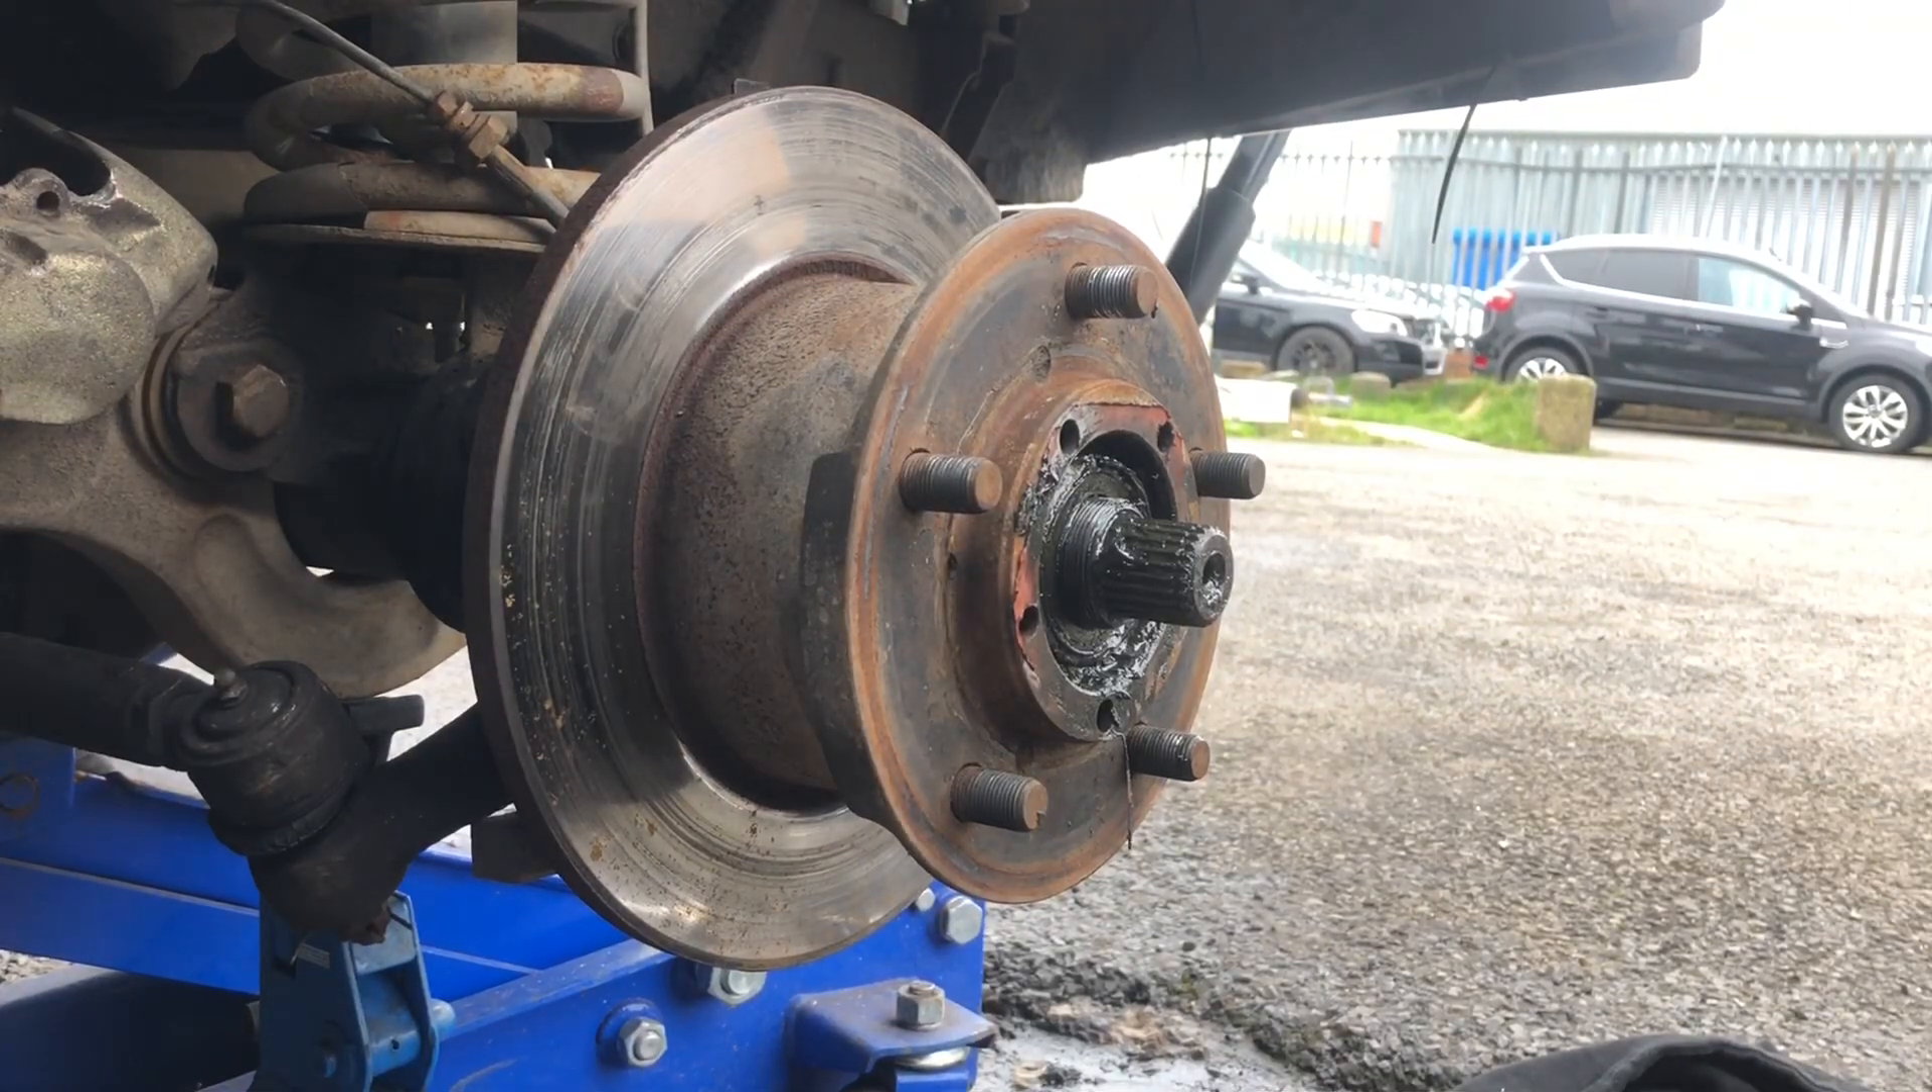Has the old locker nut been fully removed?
Yes.